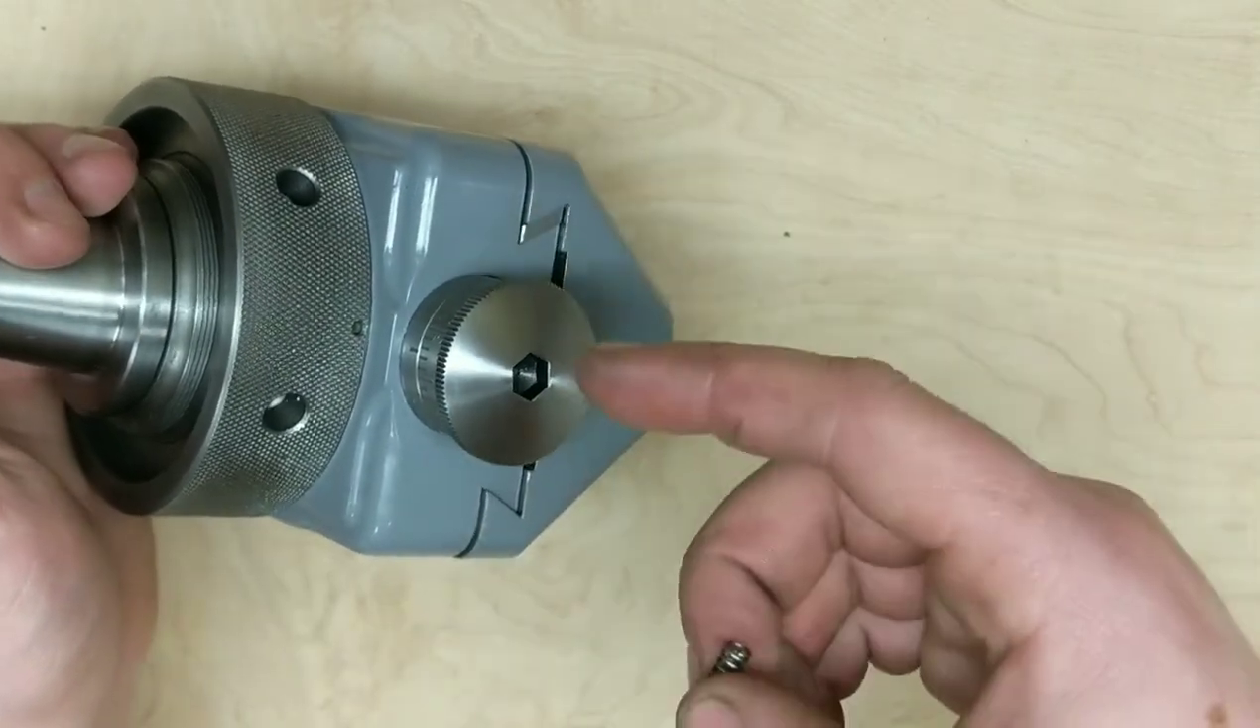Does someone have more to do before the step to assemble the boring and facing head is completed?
Yes.